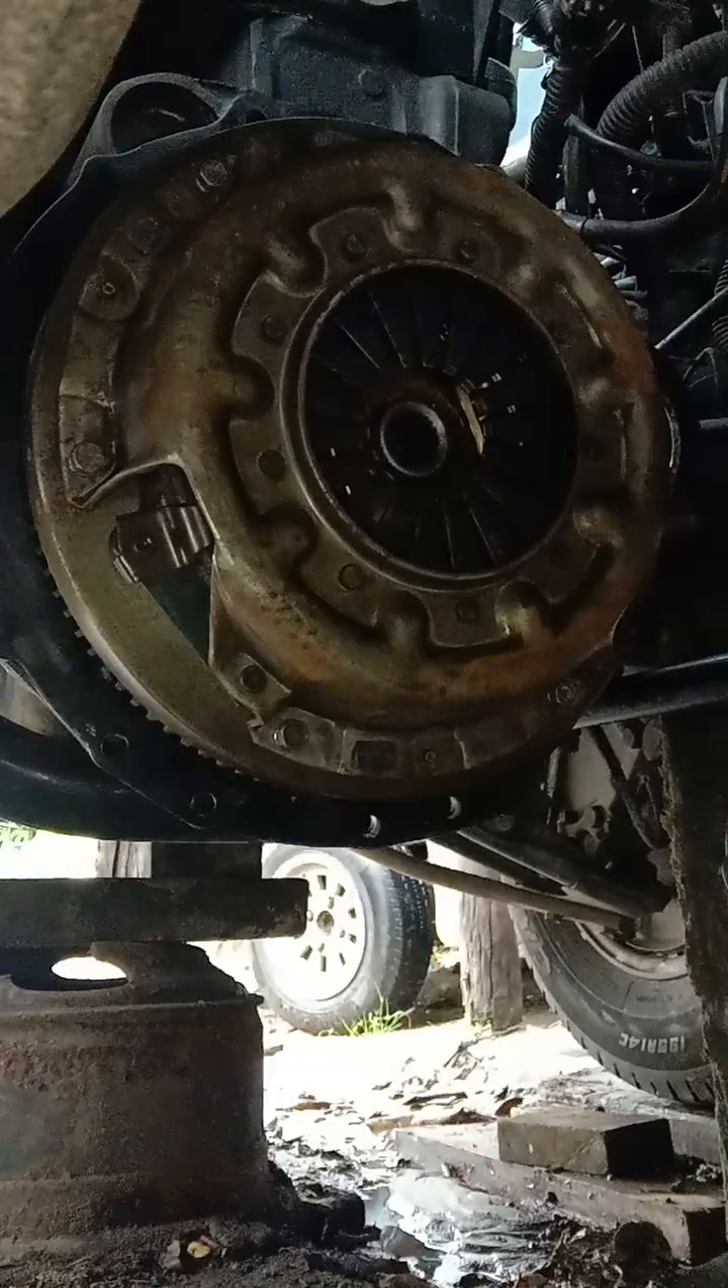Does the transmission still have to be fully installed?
Yes.